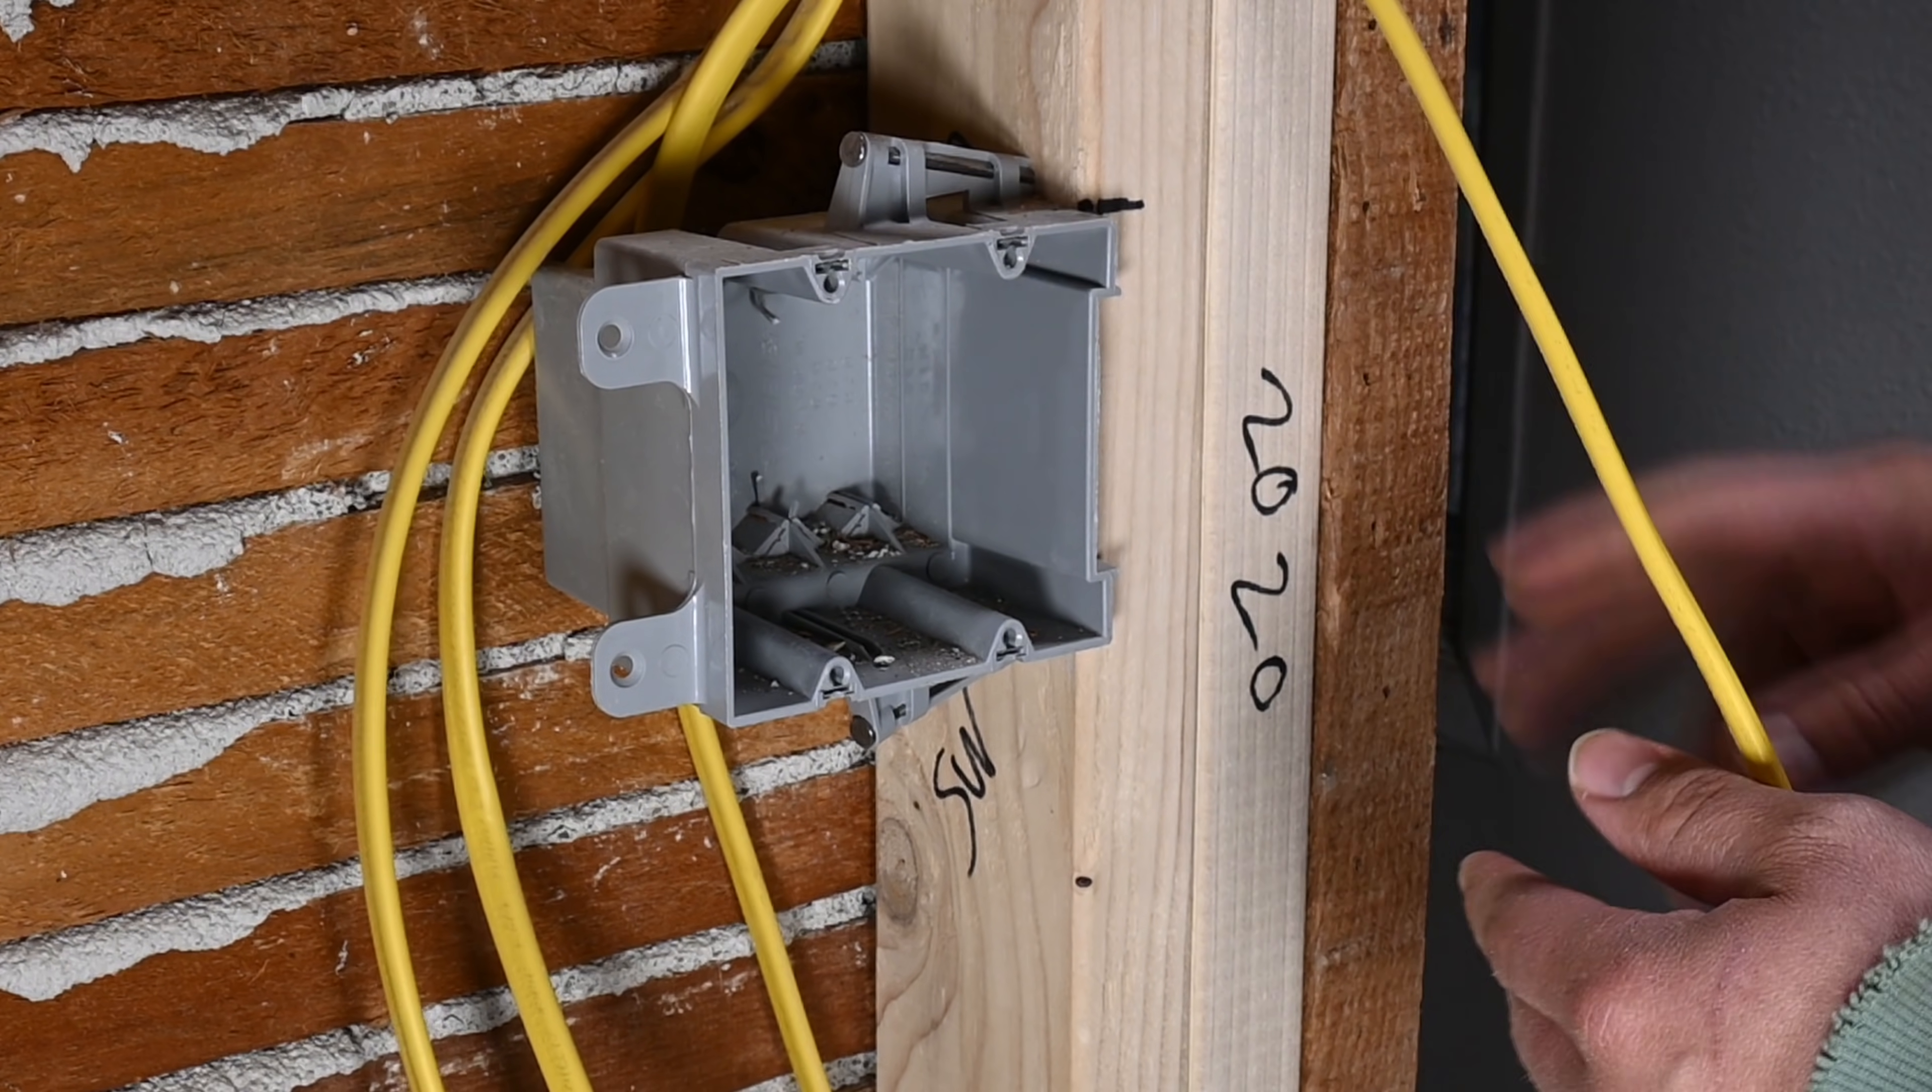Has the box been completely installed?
Yes.